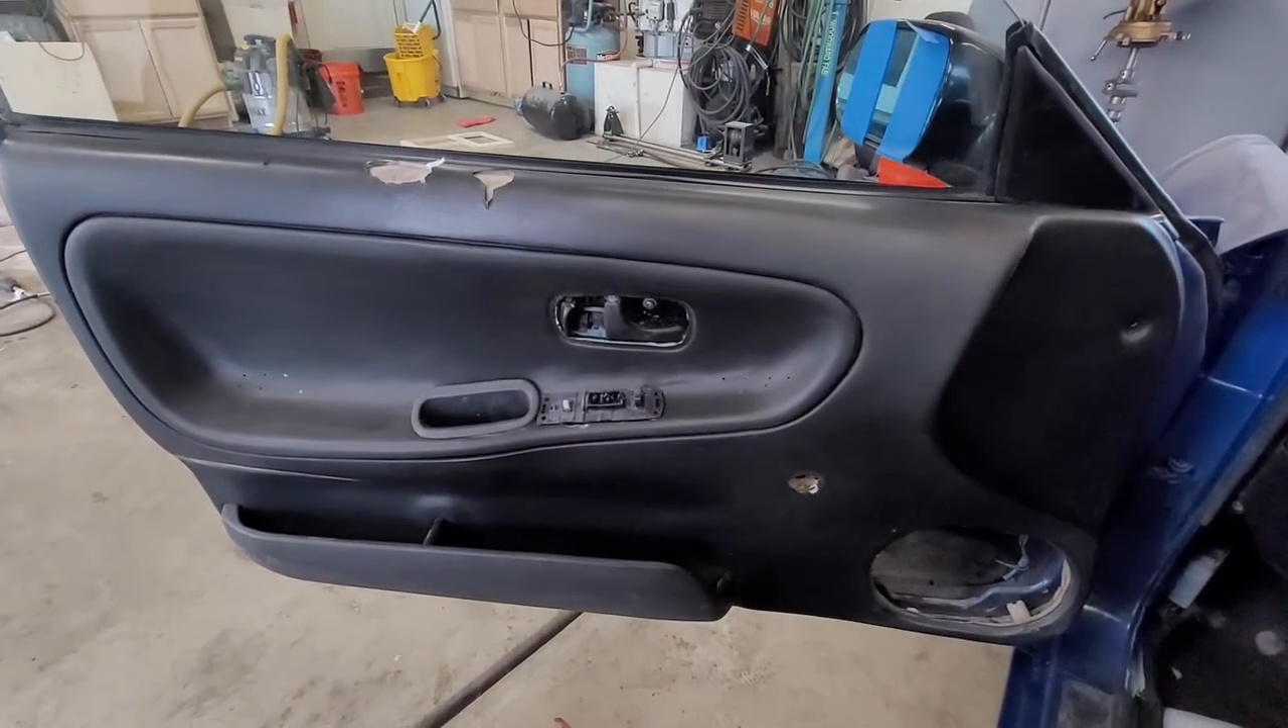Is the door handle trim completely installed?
No.